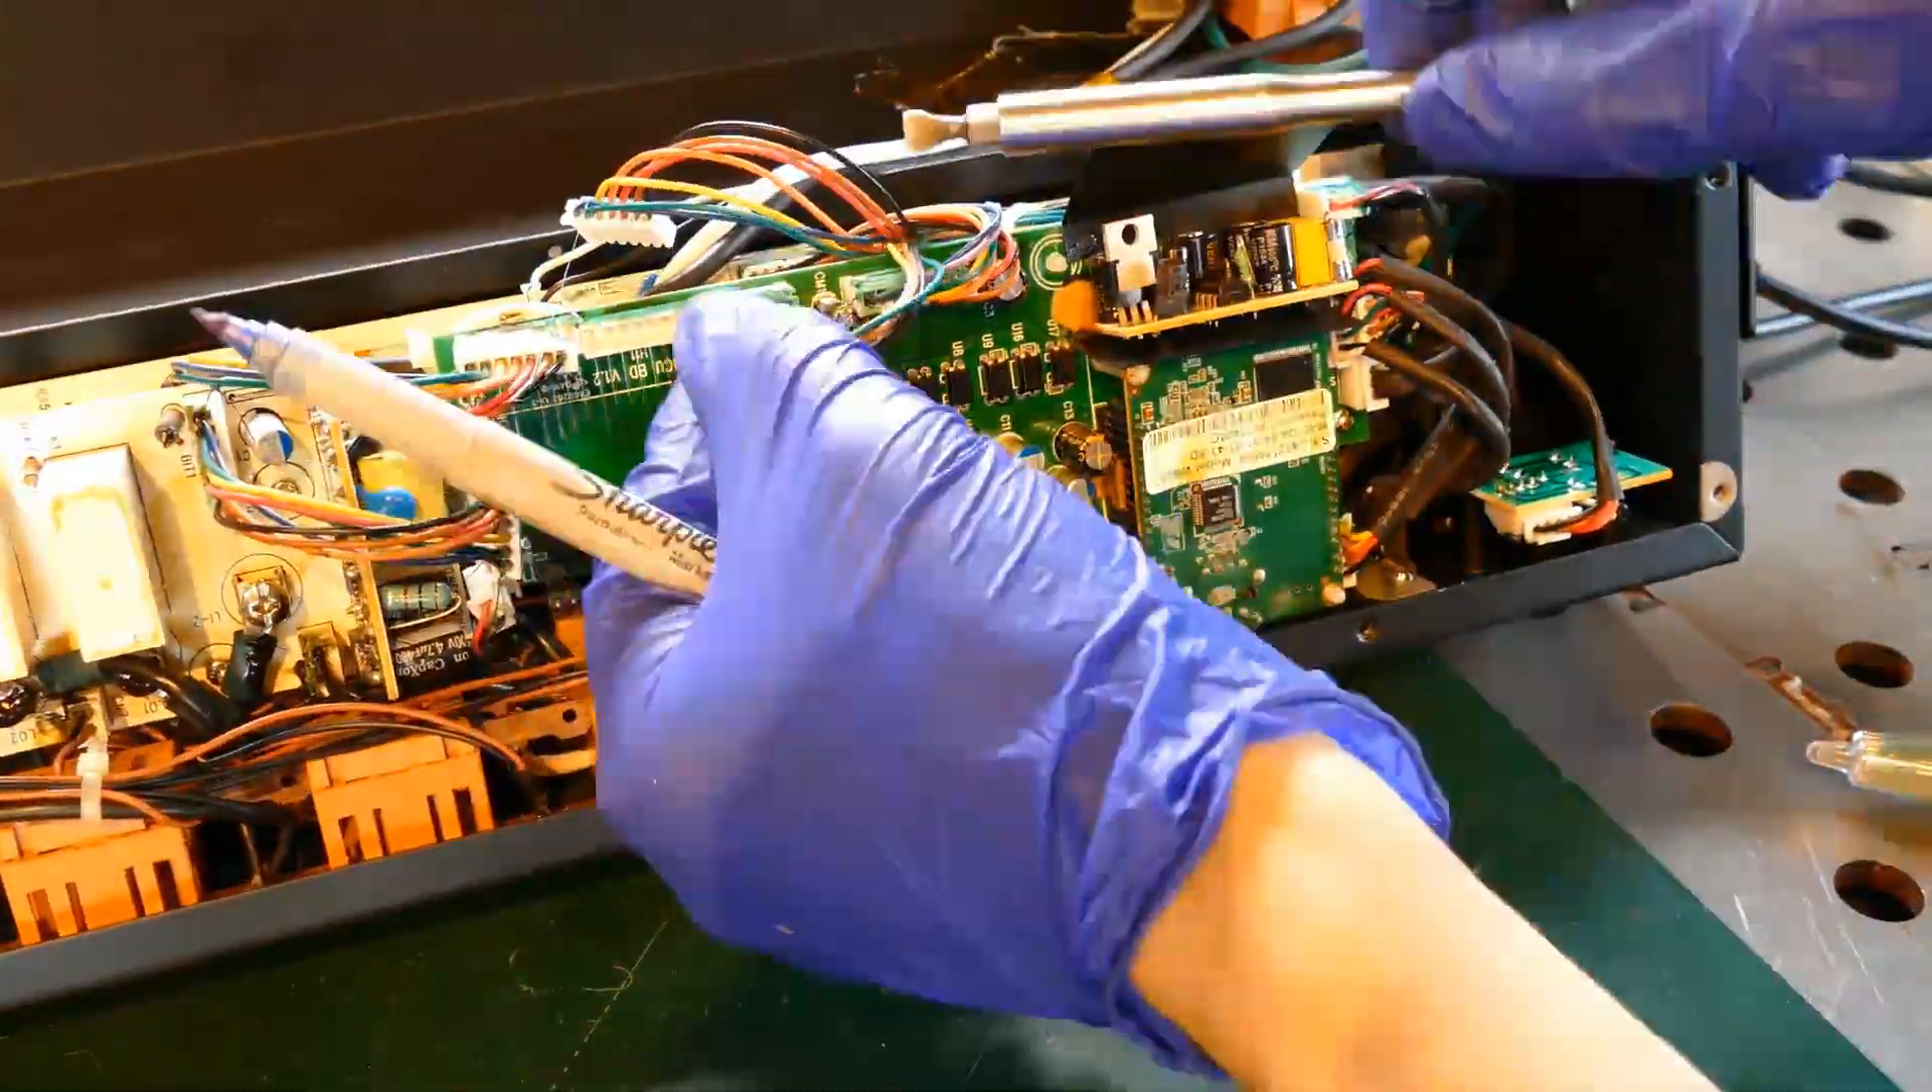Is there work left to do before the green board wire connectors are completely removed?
Yes.